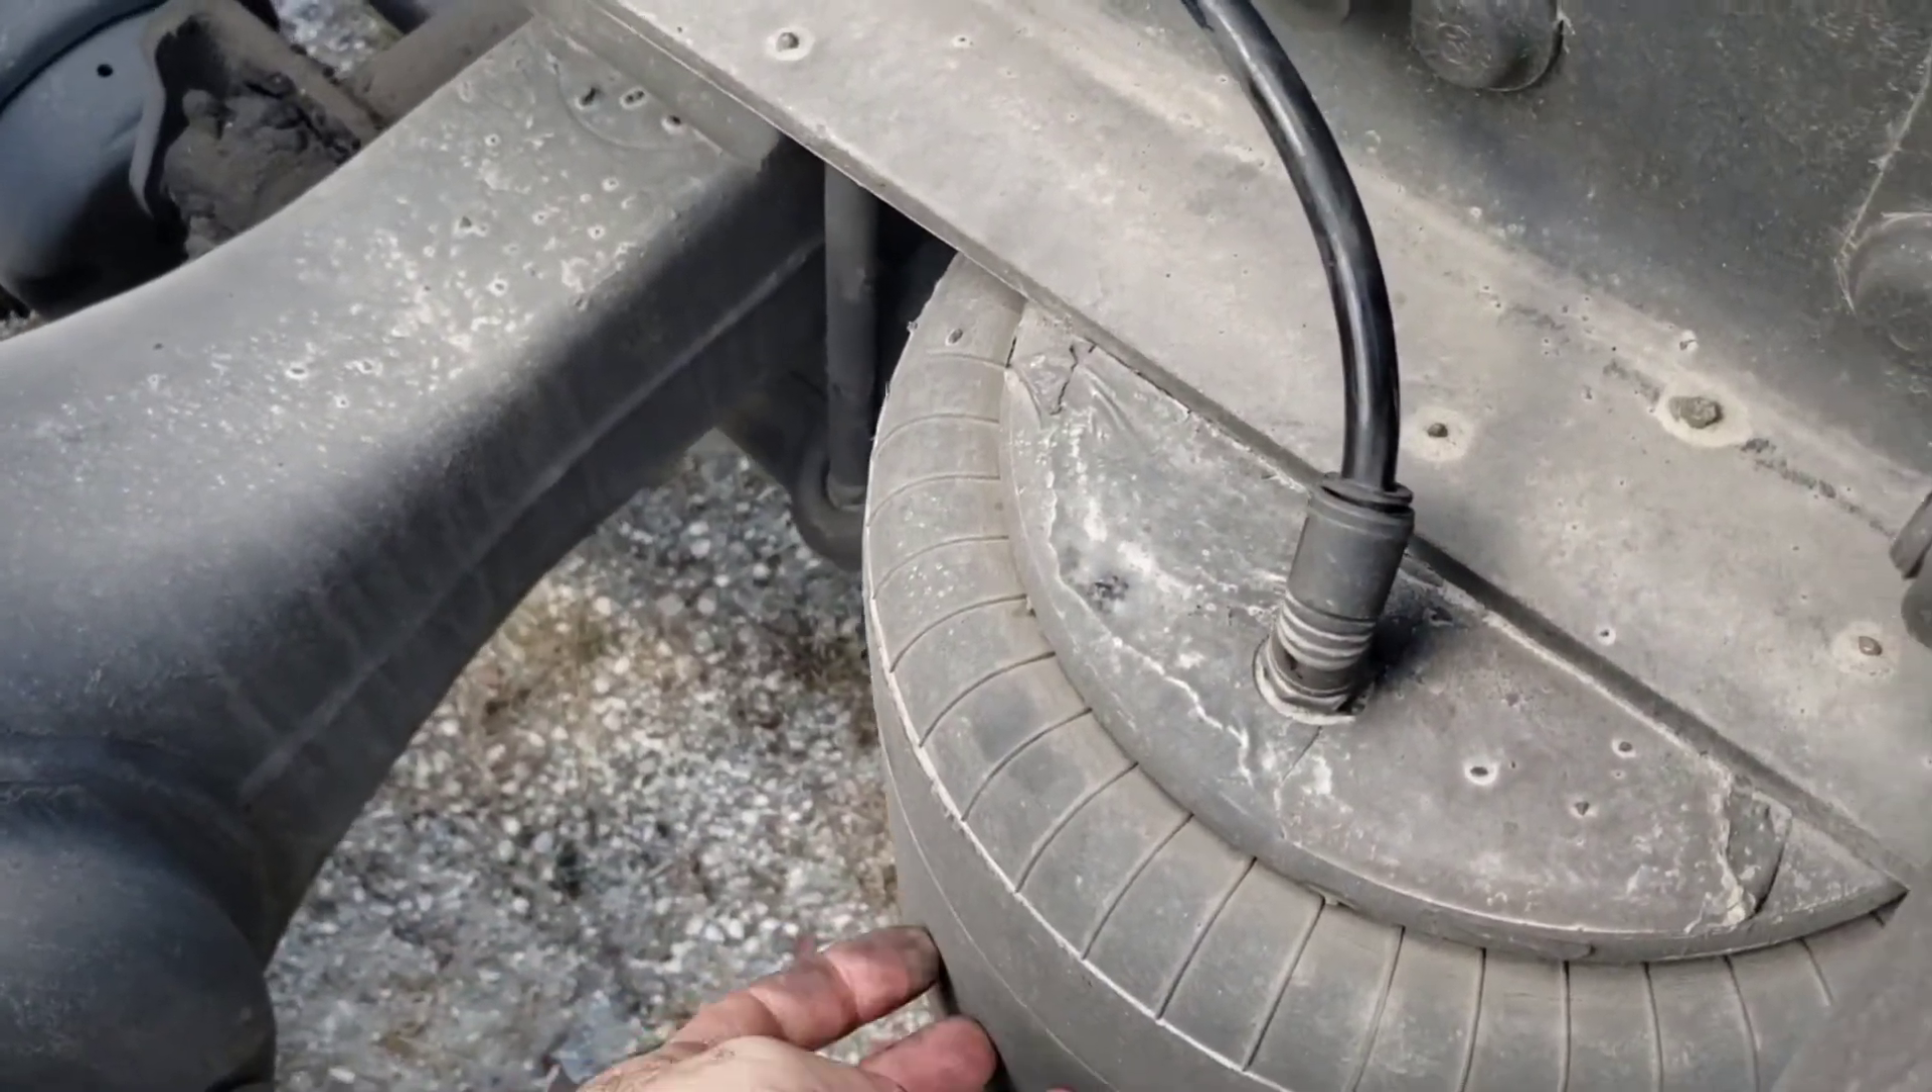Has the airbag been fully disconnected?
No.